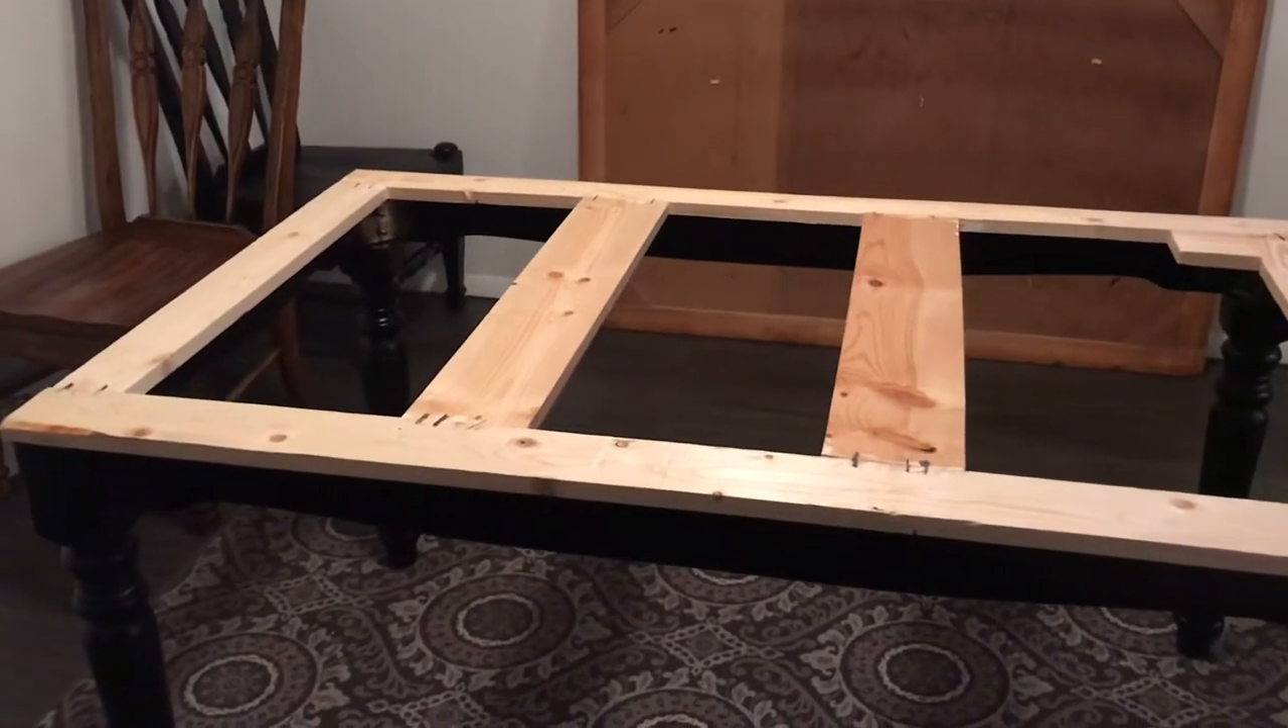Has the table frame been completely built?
Yes.